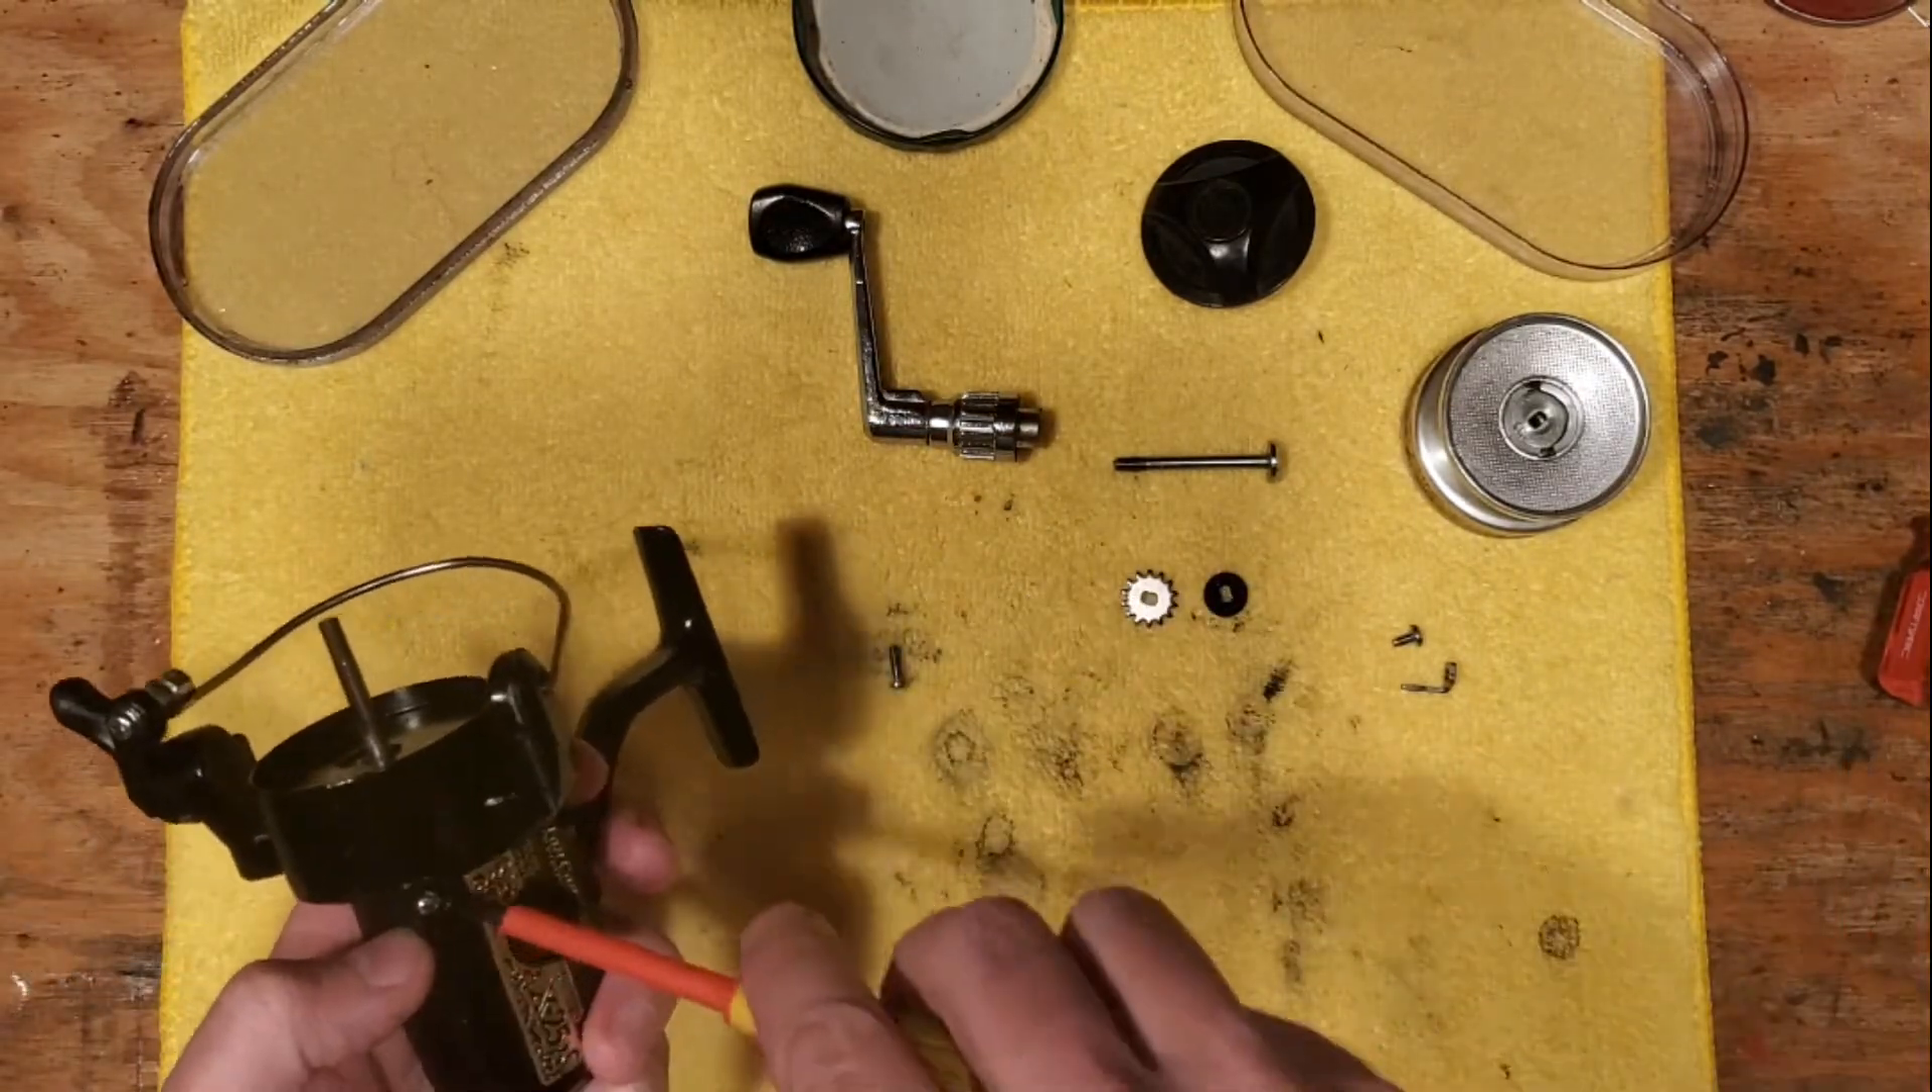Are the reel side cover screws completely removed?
No.